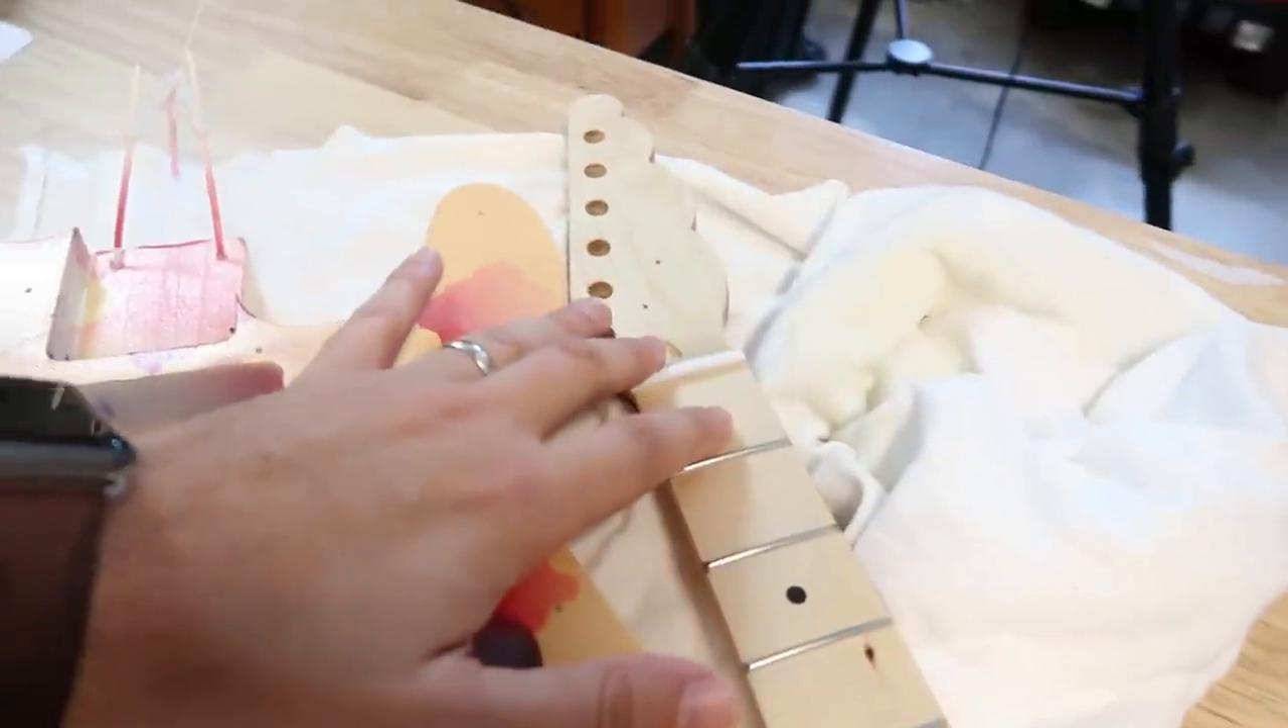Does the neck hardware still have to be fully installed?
Yes.